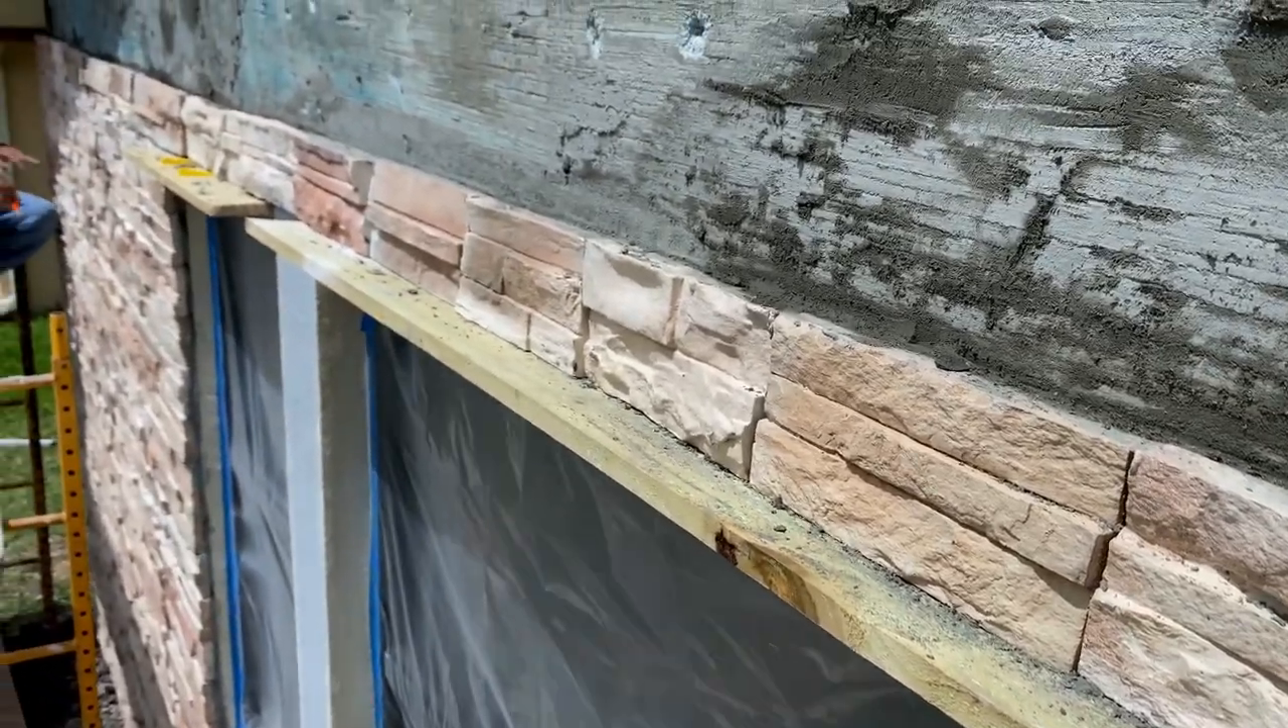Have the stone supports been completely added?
Yes.